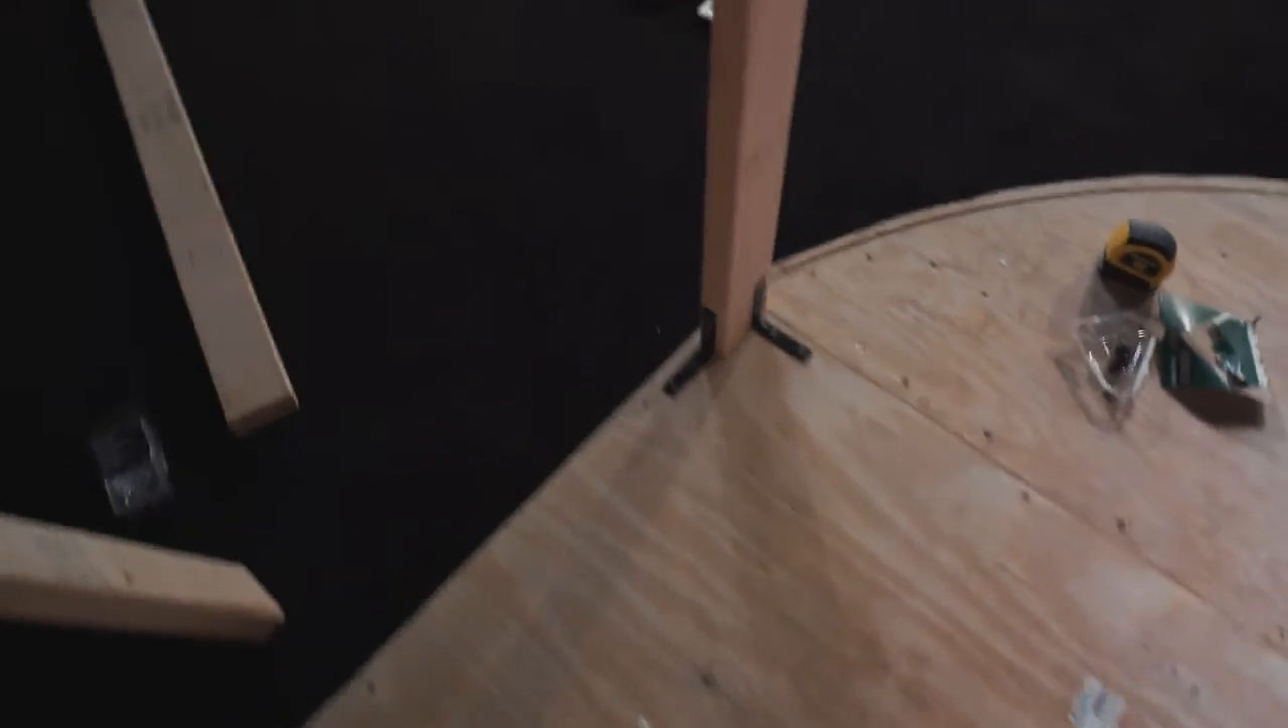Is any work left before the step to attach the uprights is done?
Yes.